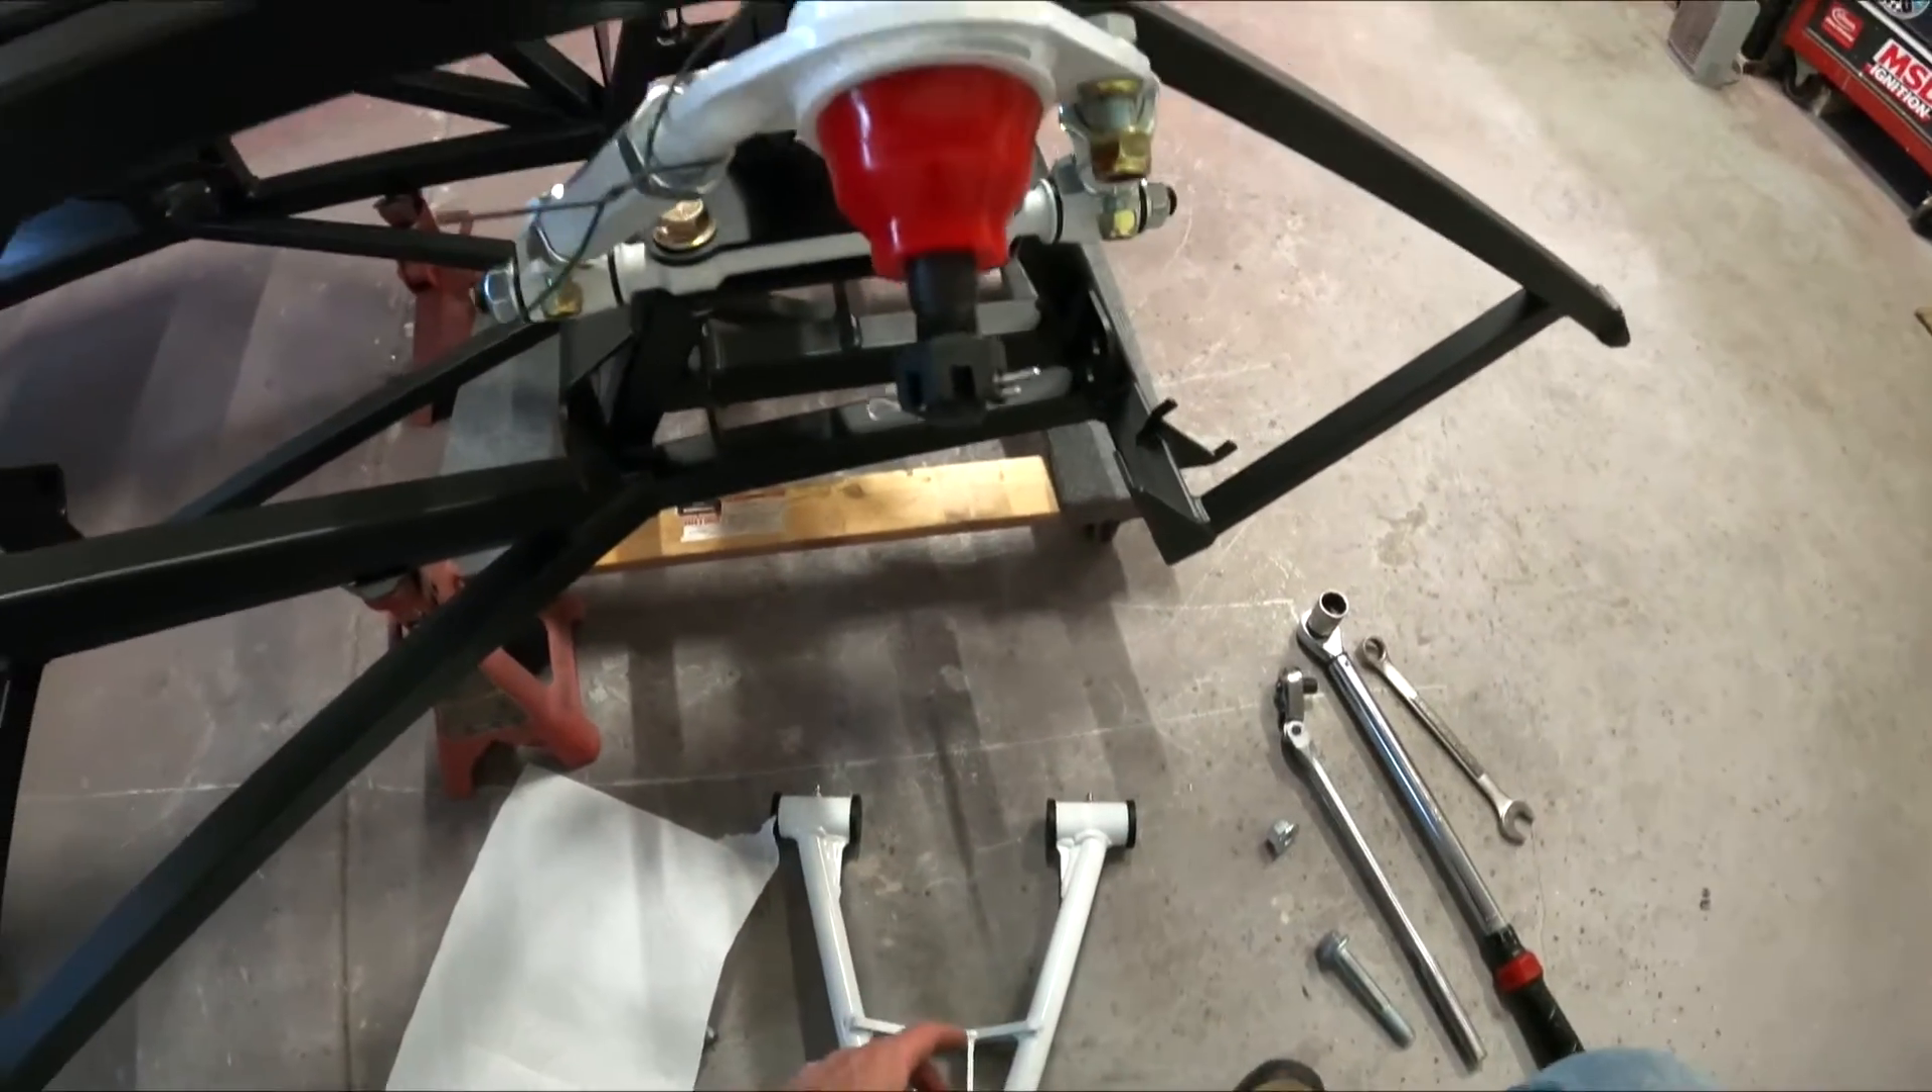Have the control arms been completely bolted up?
No.